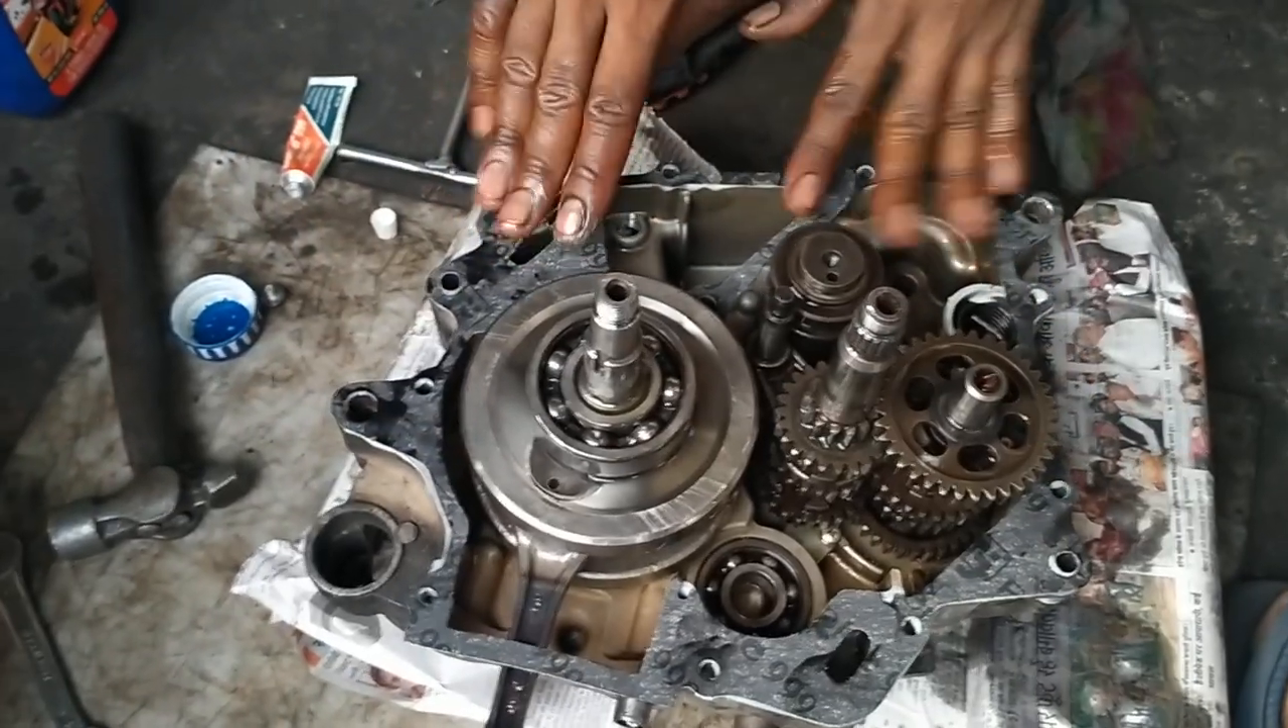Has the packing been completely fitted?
Yes.